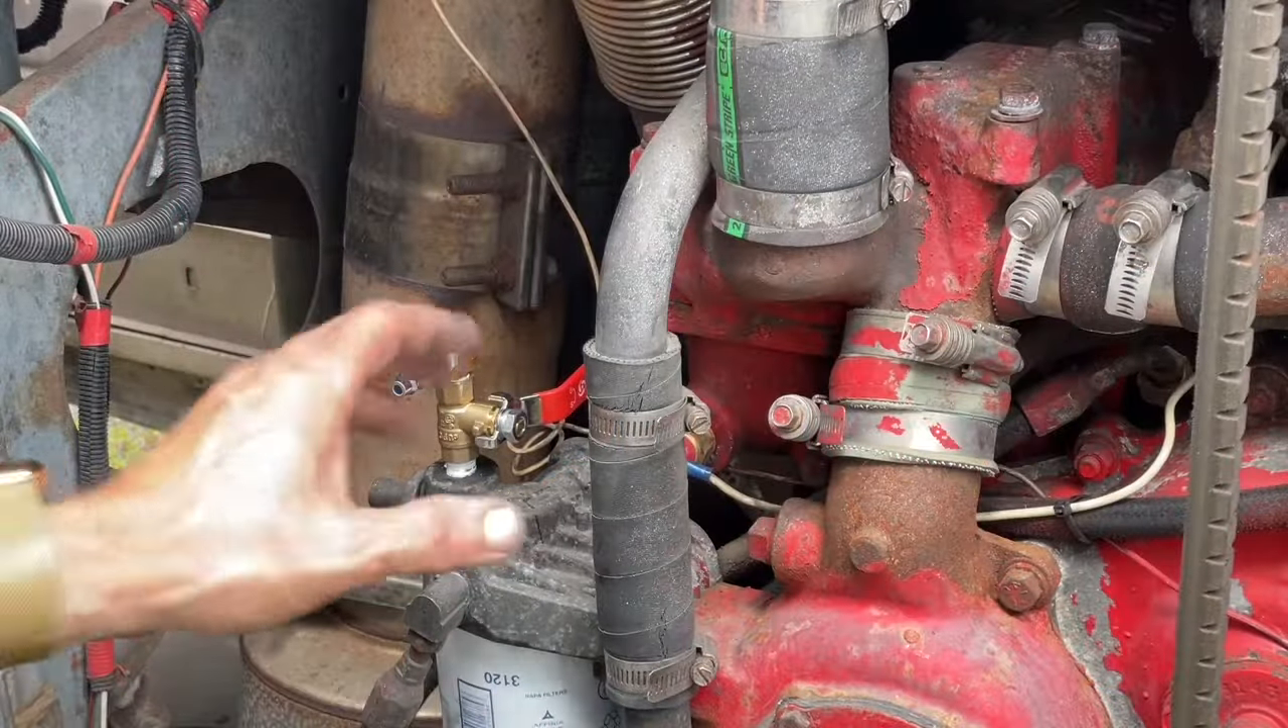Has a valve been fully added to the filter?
Yes.